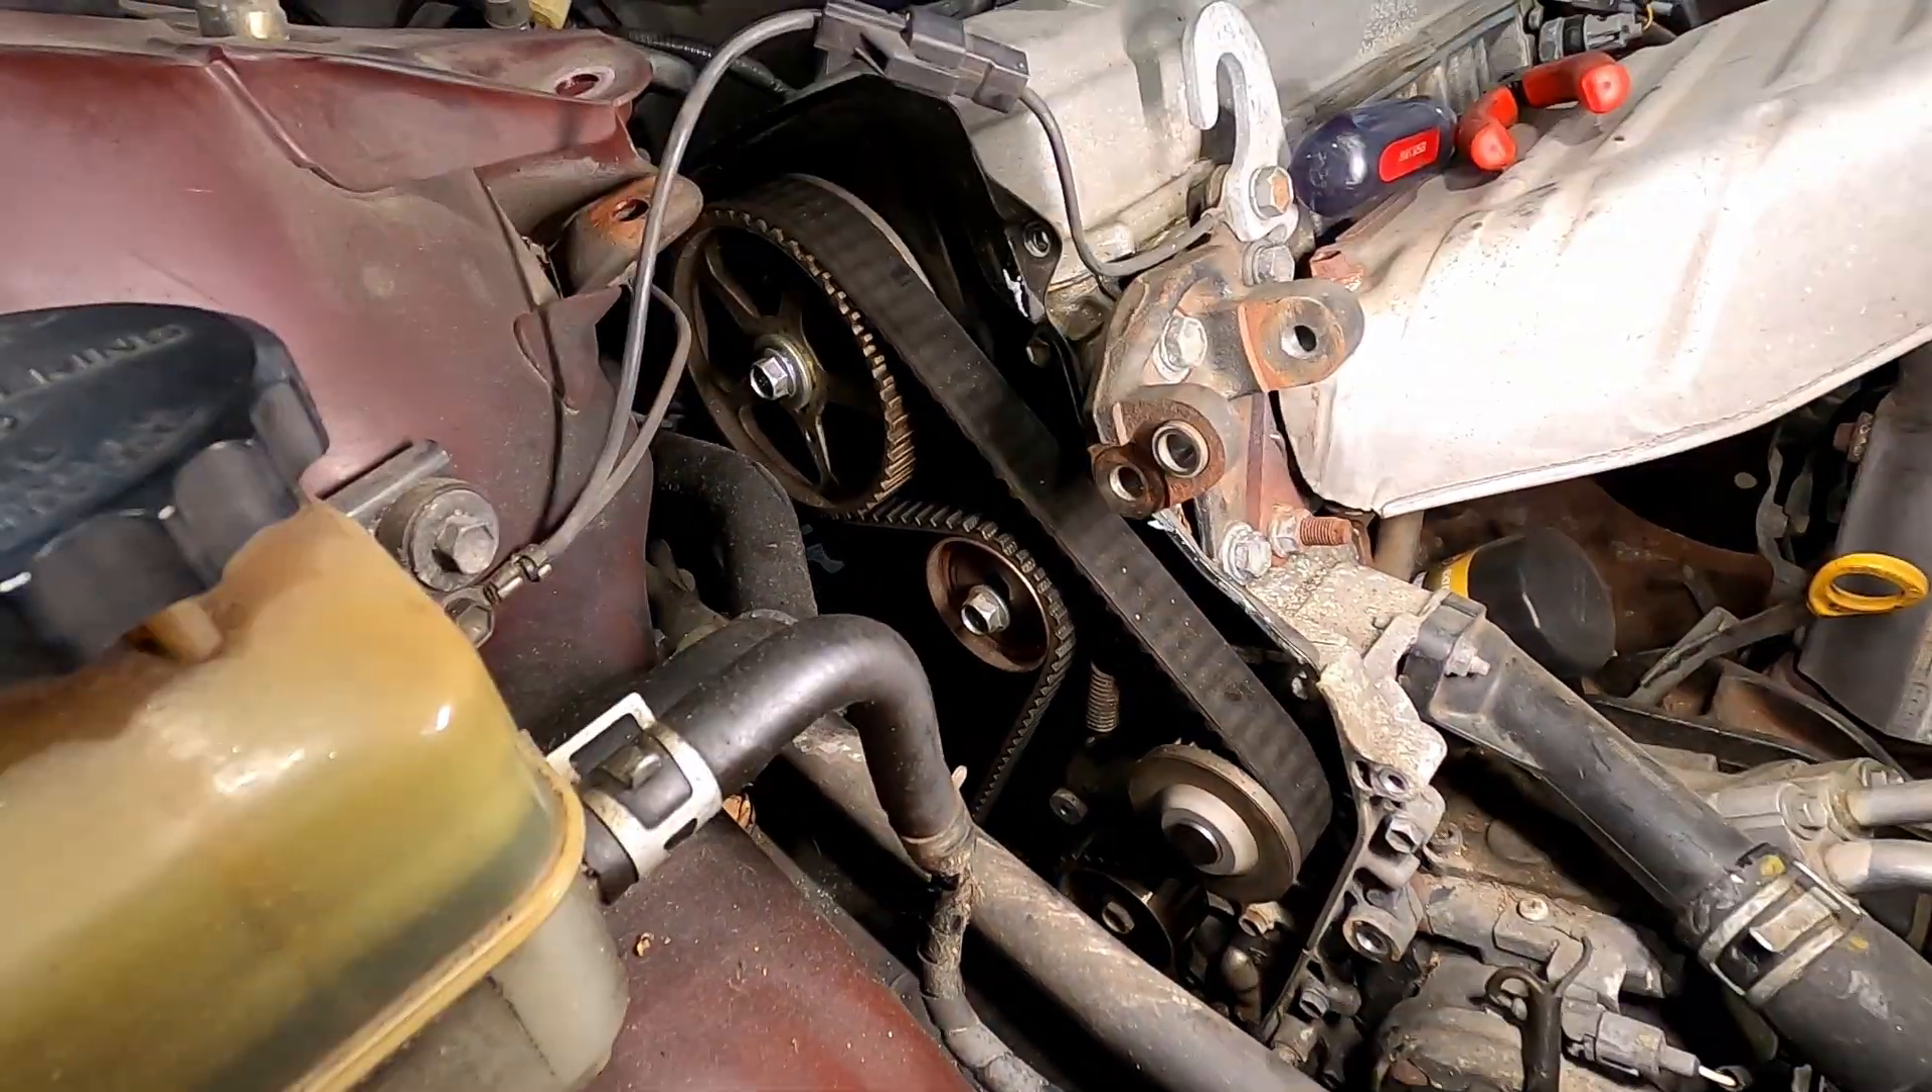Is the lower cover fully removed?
Yes.